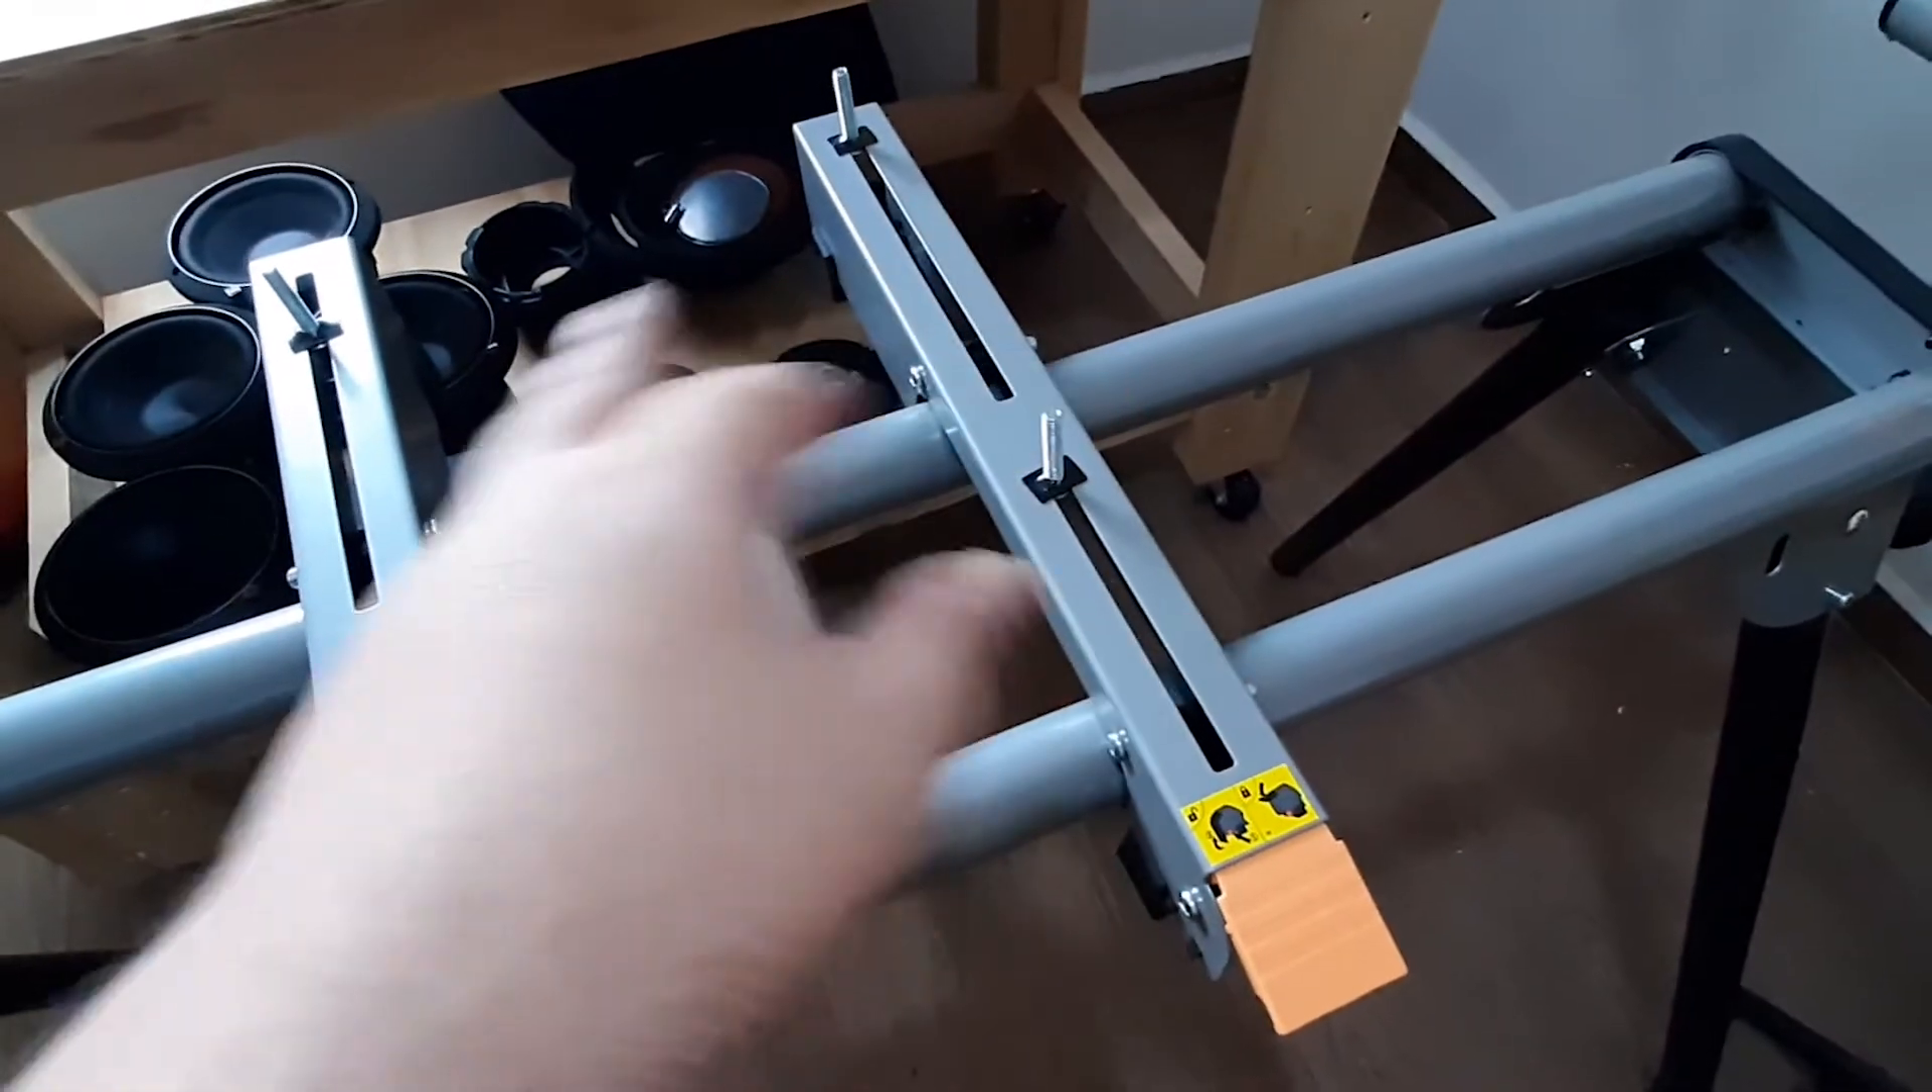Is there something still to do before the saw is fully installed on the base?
Yes.